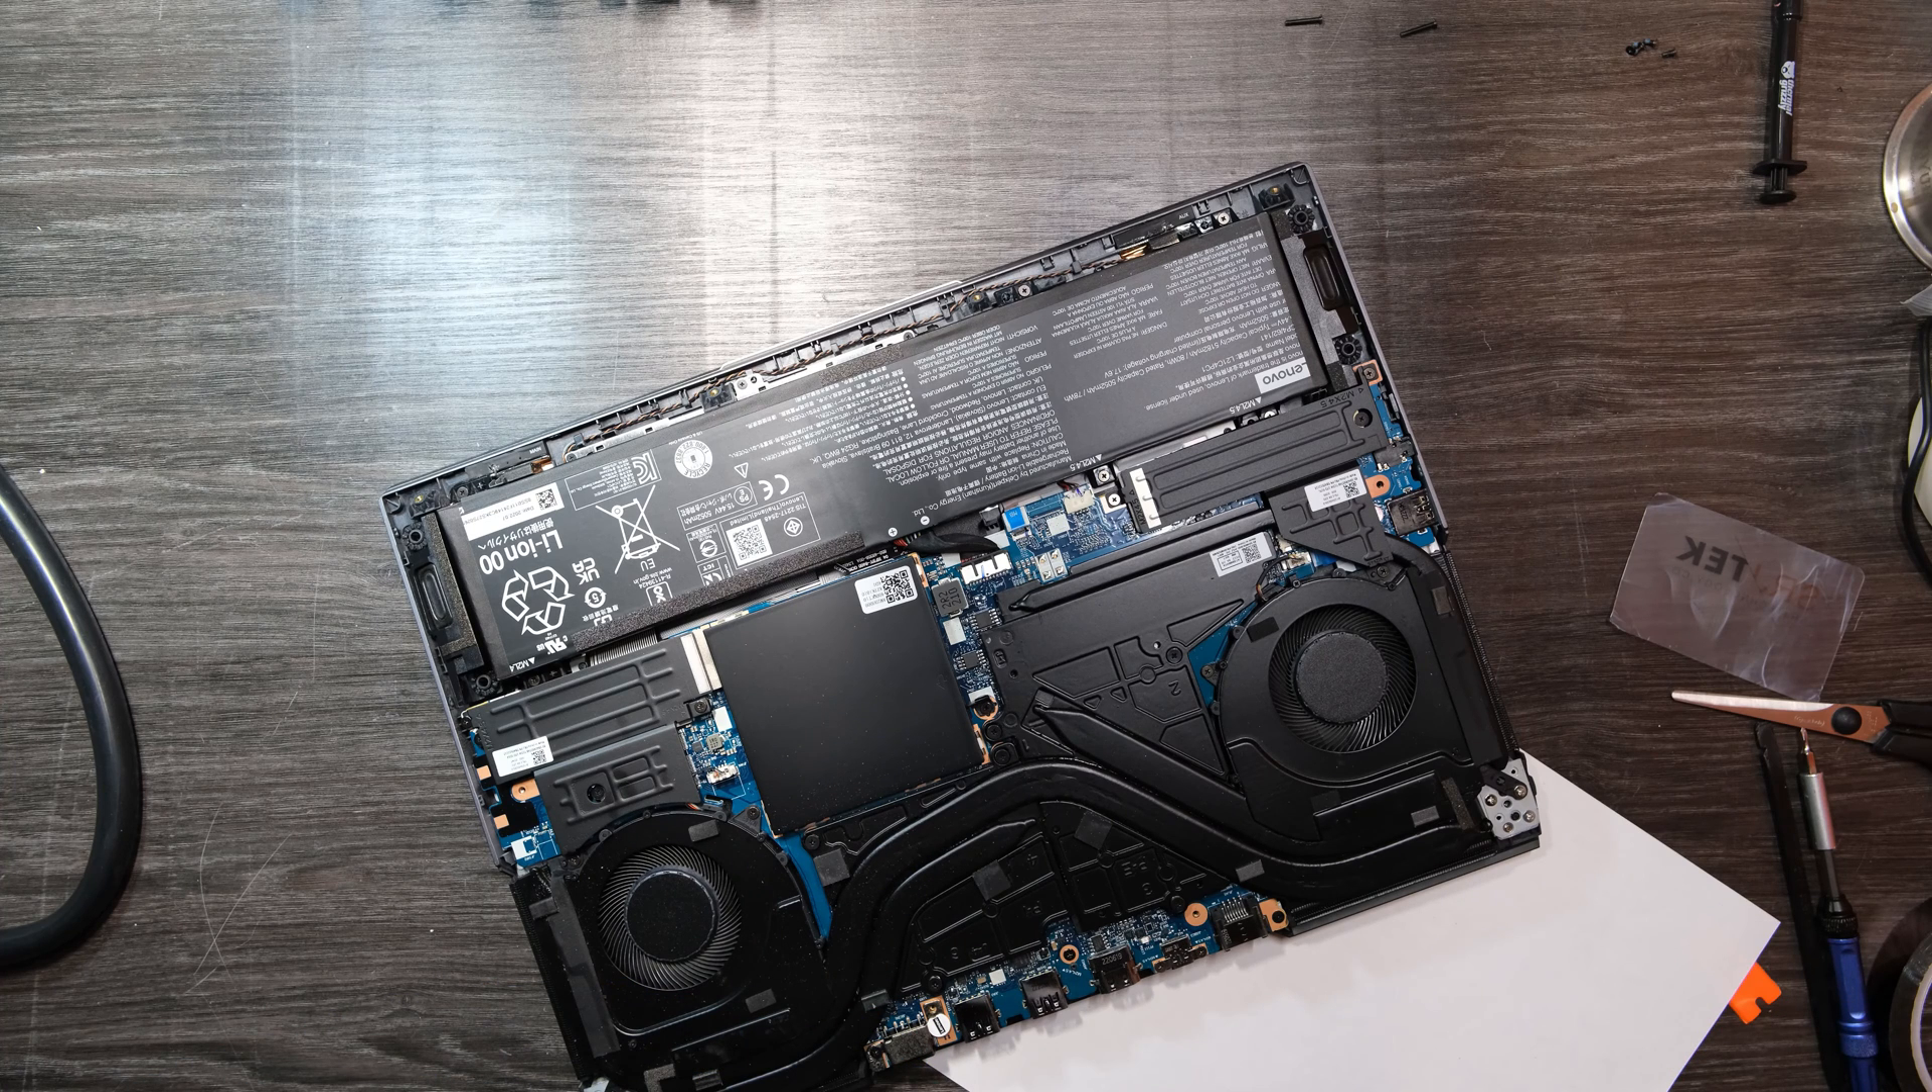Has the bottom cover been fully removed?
Yes.